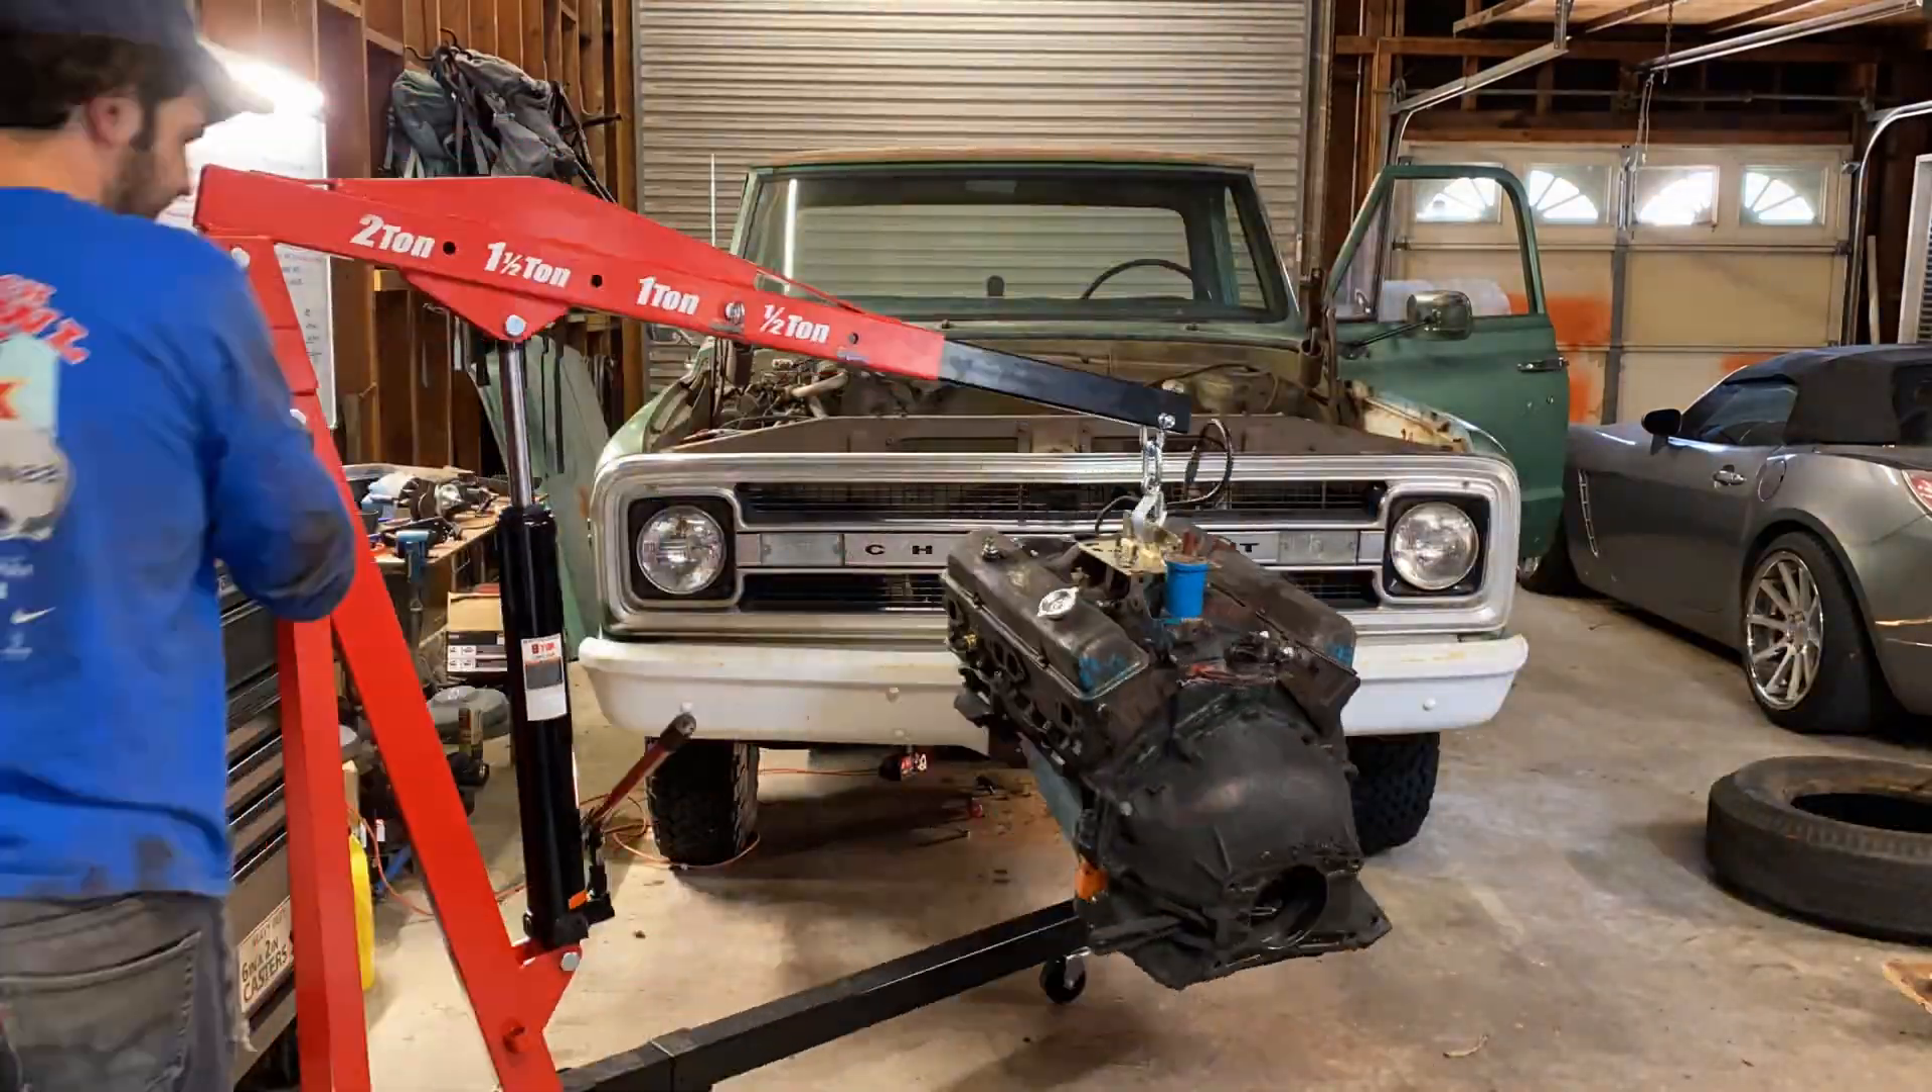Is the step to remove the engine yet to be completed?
No.